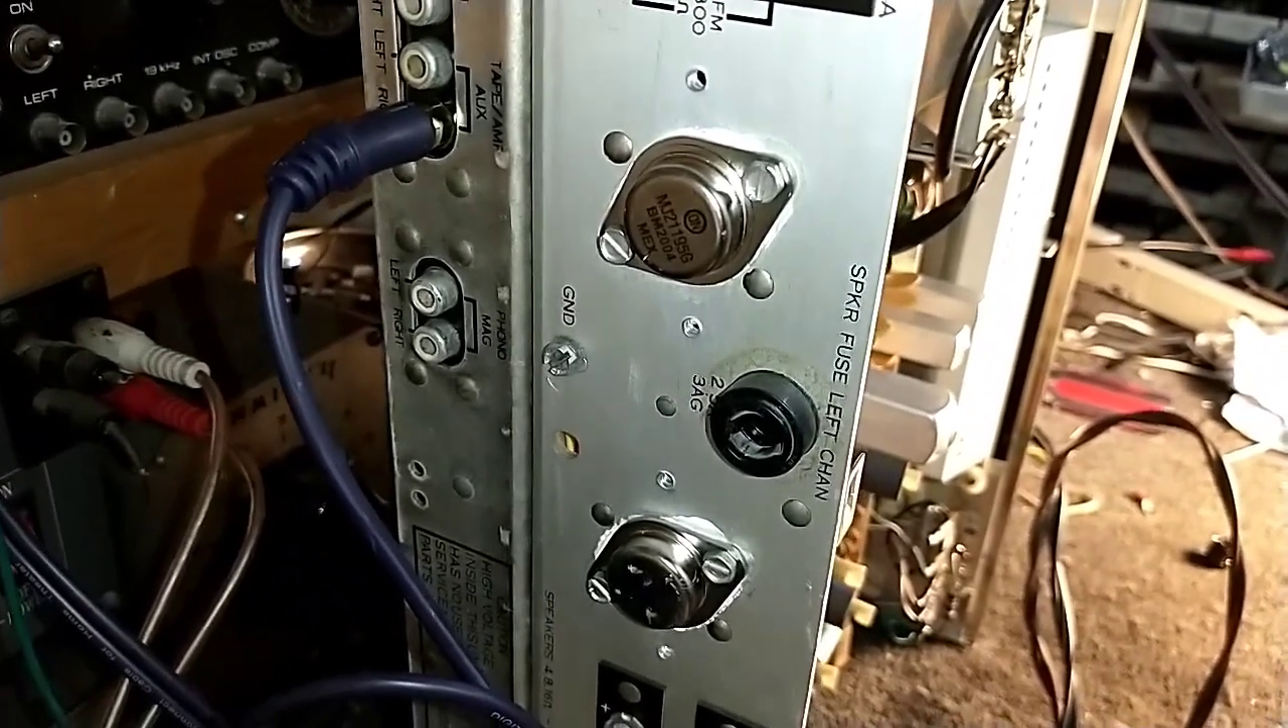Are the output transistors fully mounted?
Yes.